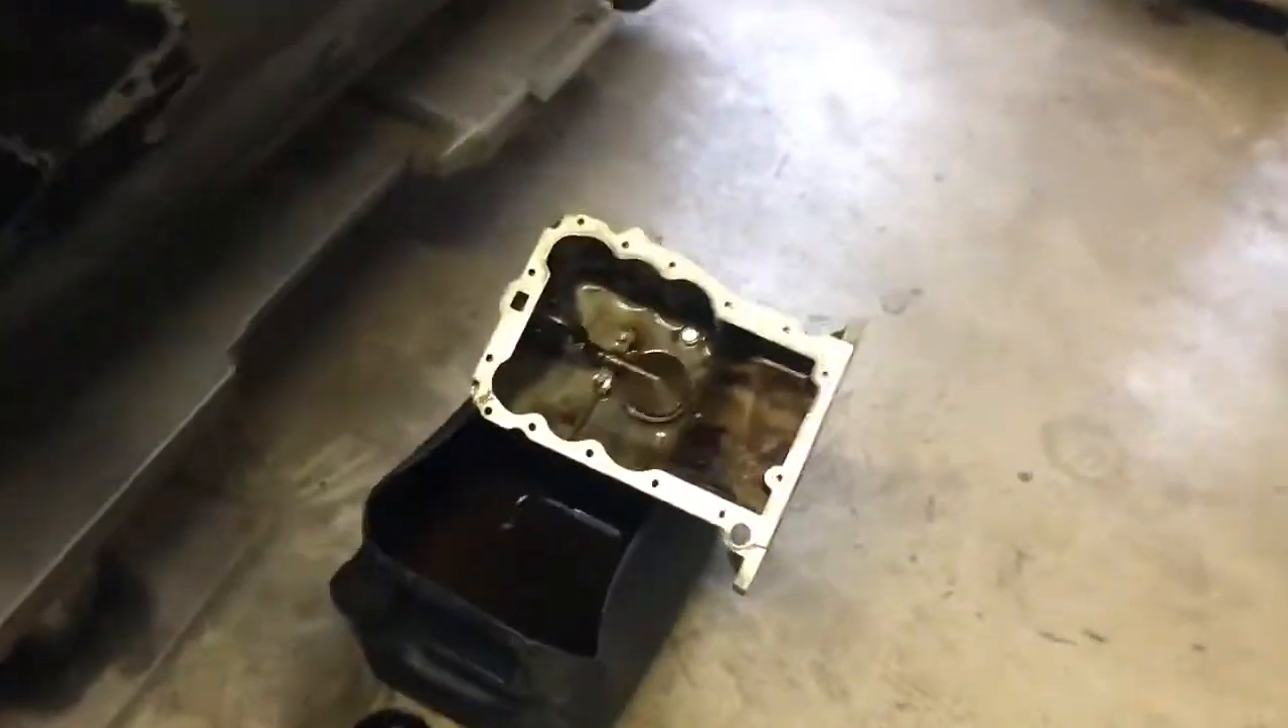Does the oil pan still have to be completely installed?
Yes.